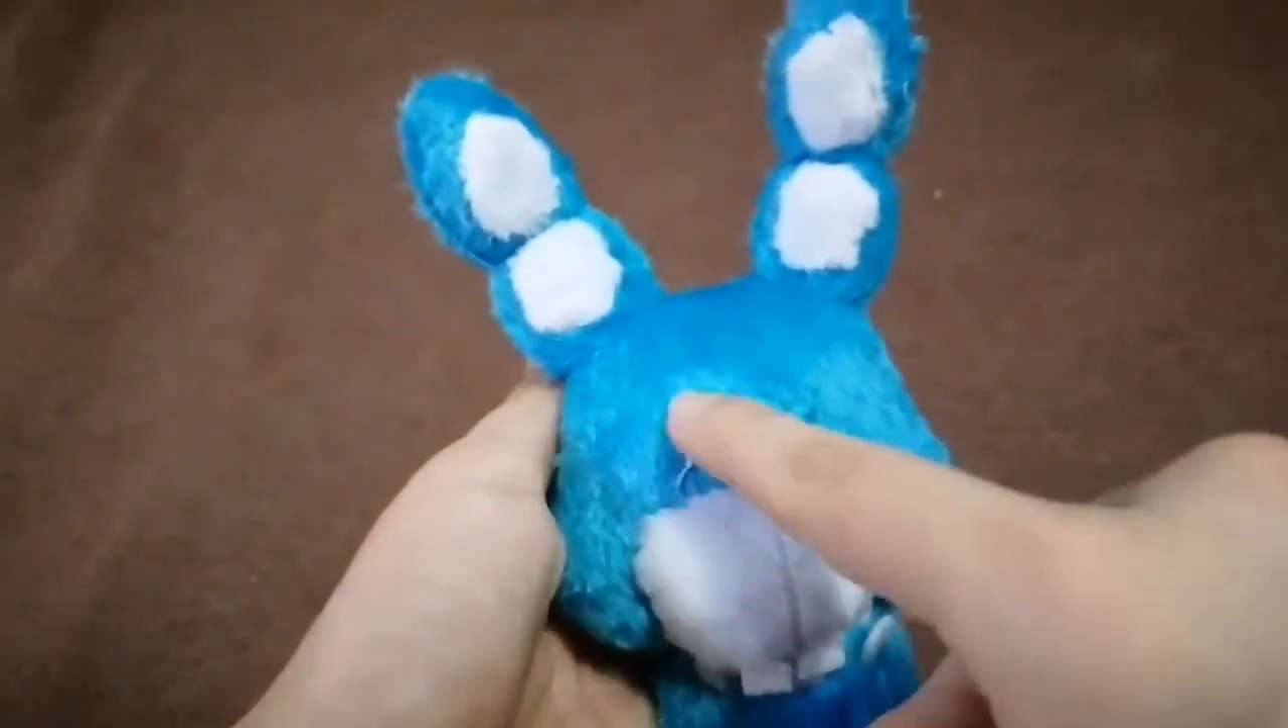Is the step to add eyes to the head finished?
No.